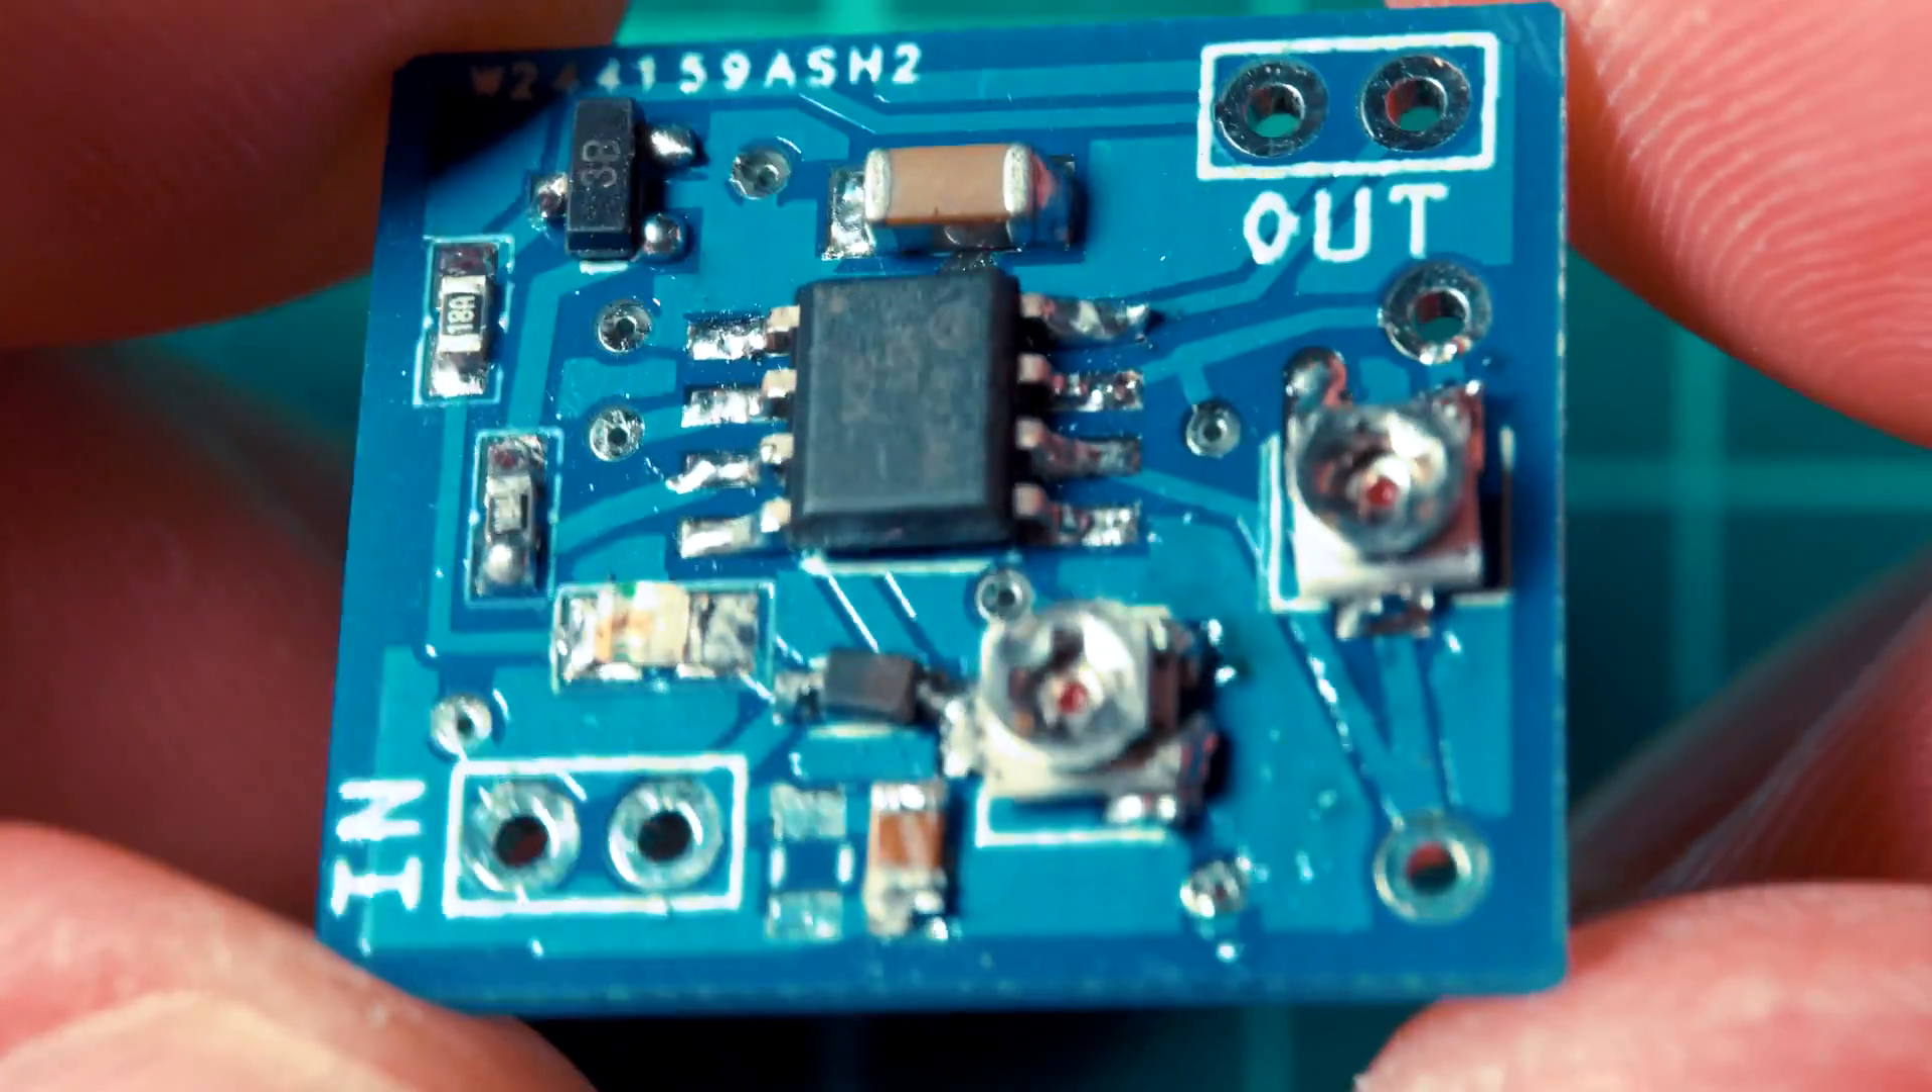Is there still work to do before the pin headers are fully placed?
Yes.